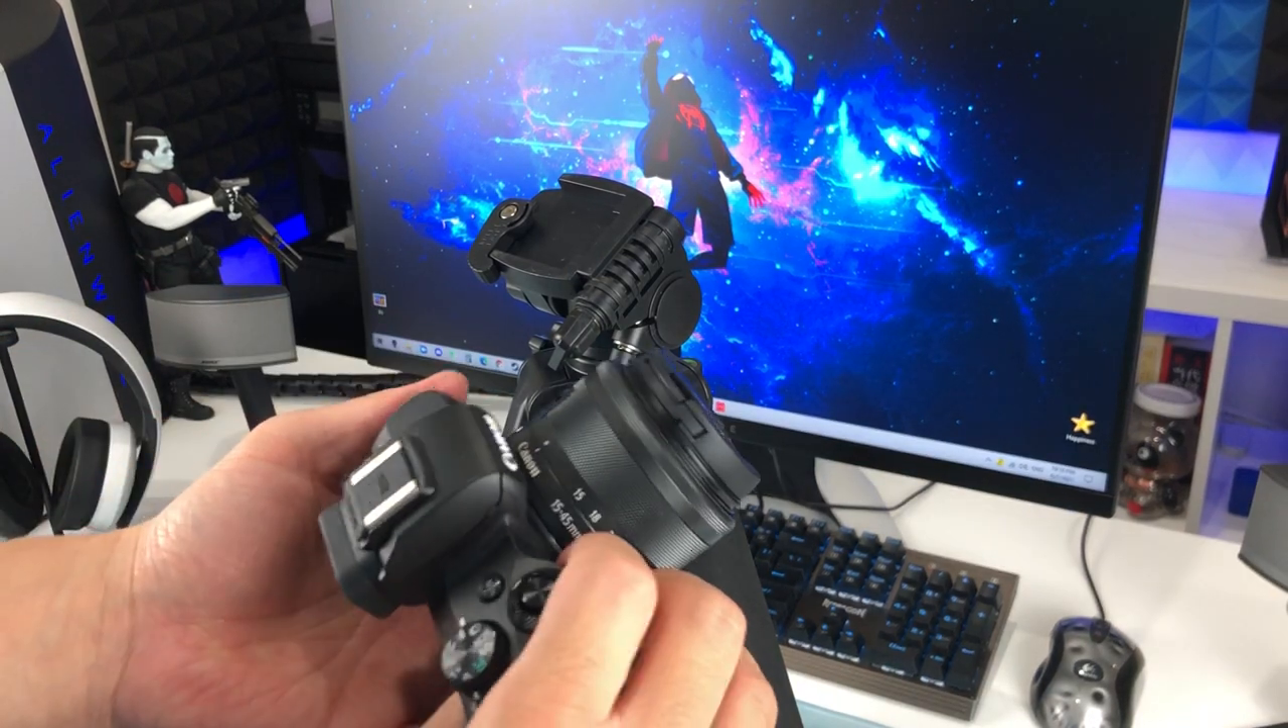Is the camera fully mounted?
No.